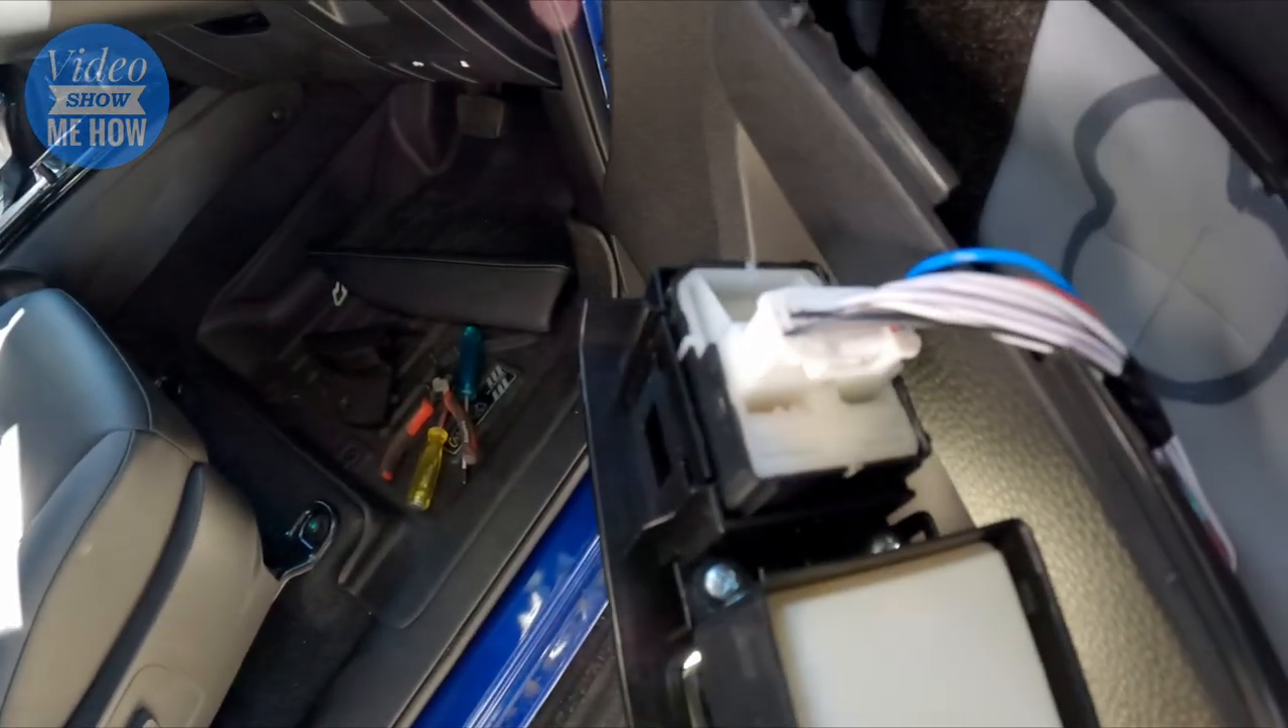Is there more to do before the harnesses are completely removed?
Yes.